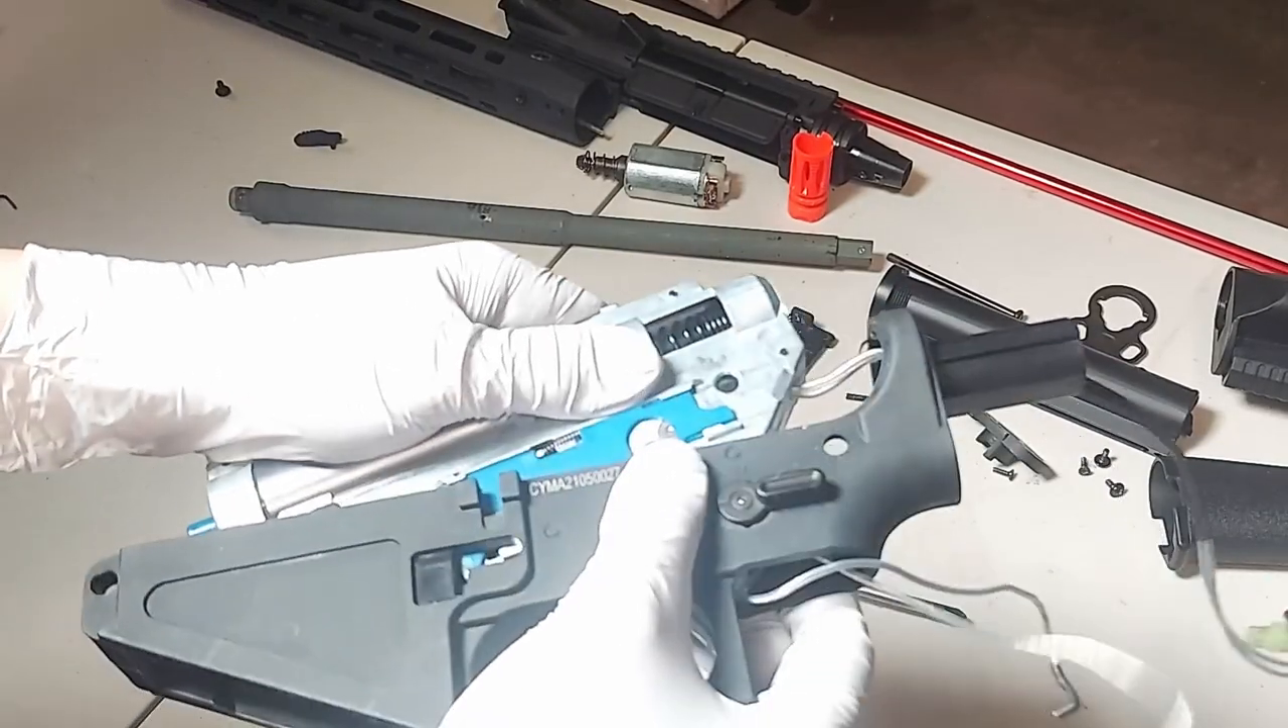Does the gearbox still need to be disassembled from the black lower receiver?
Yes.